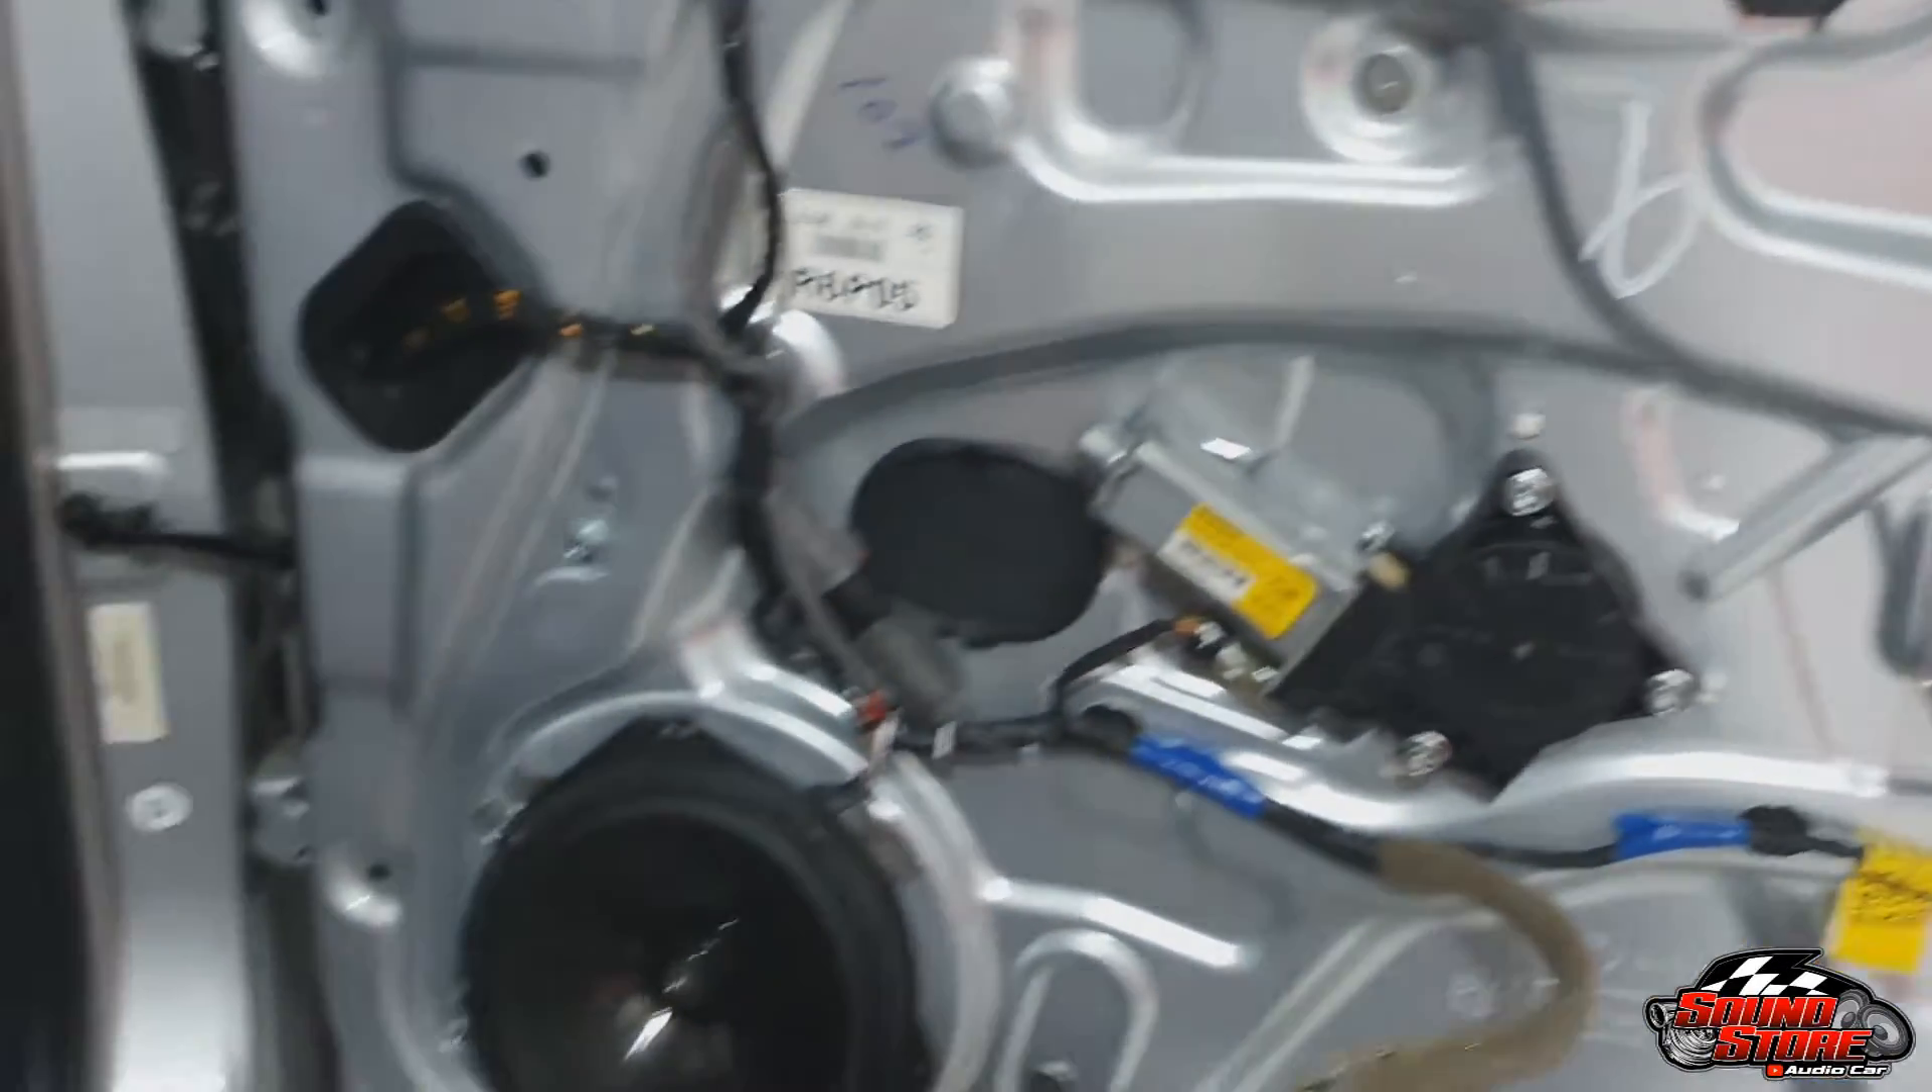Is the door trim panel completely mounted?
No.